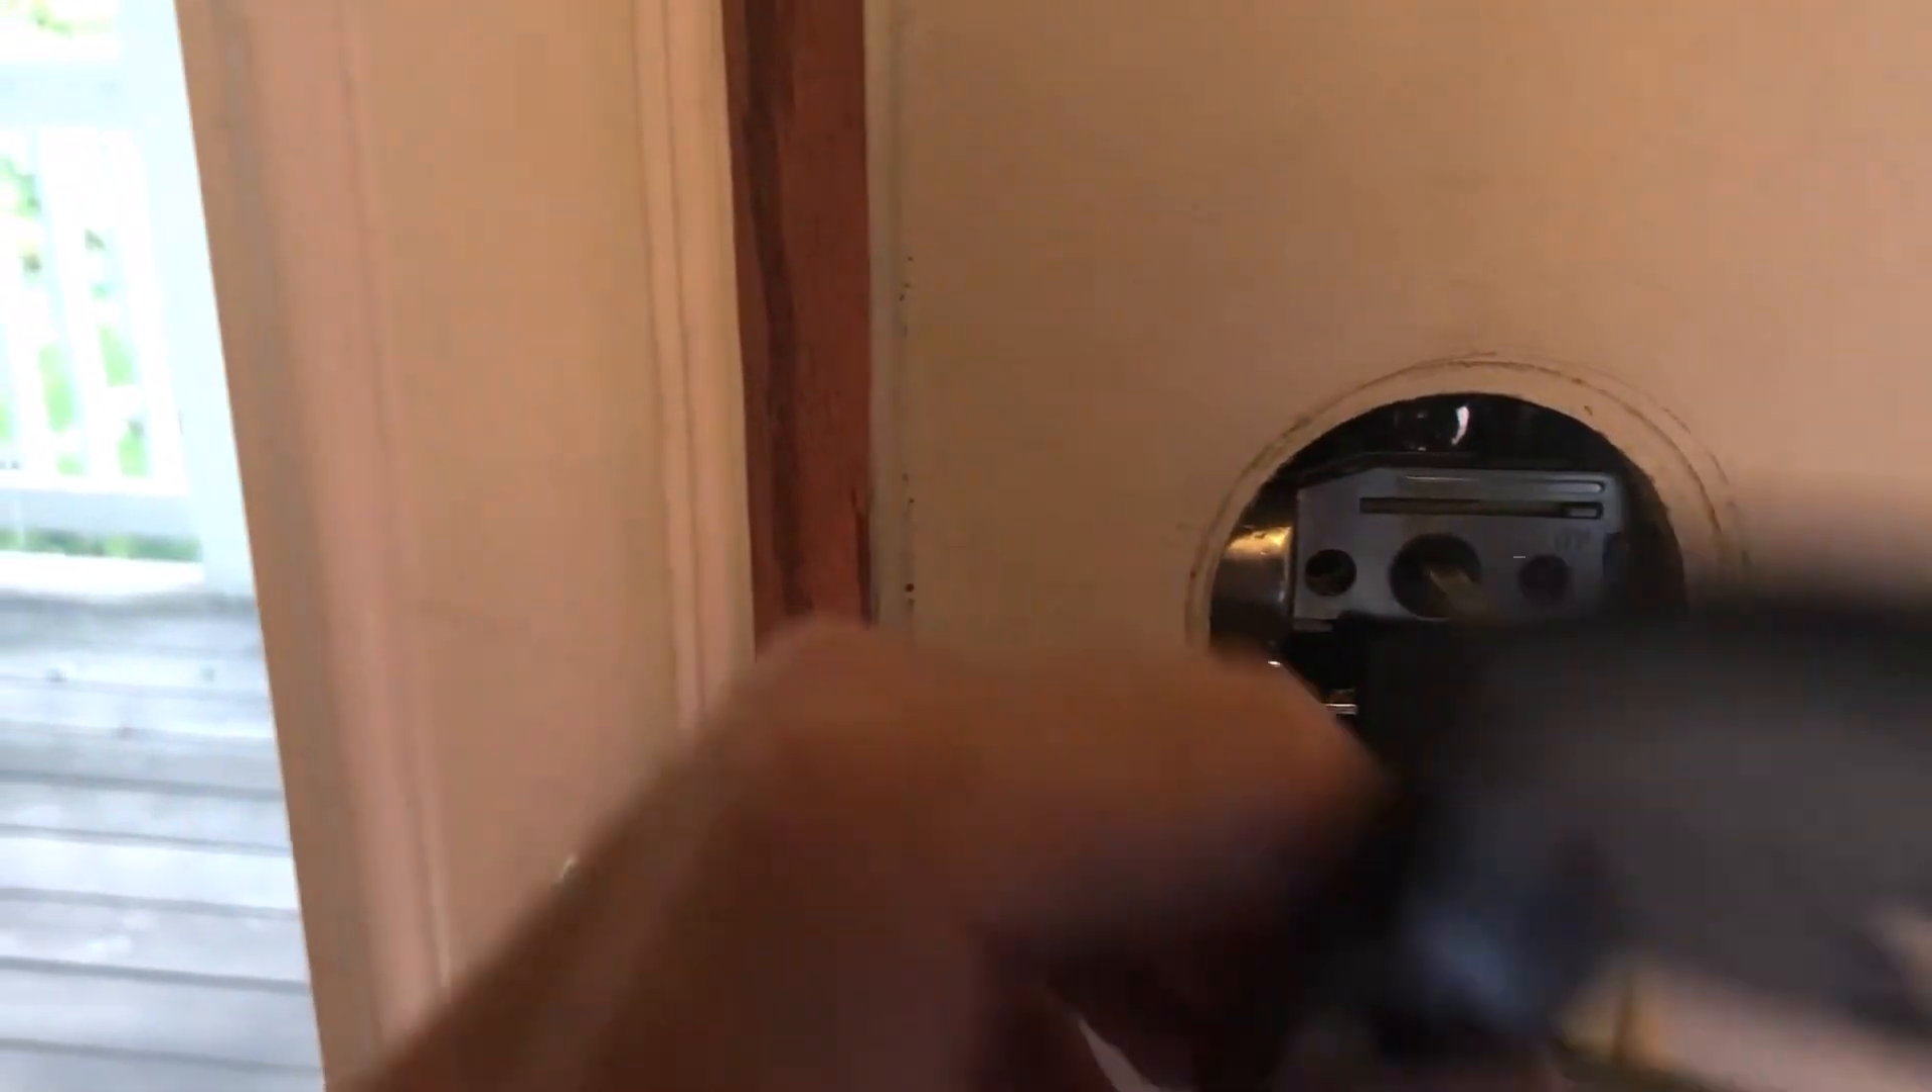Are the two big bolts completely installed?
No.